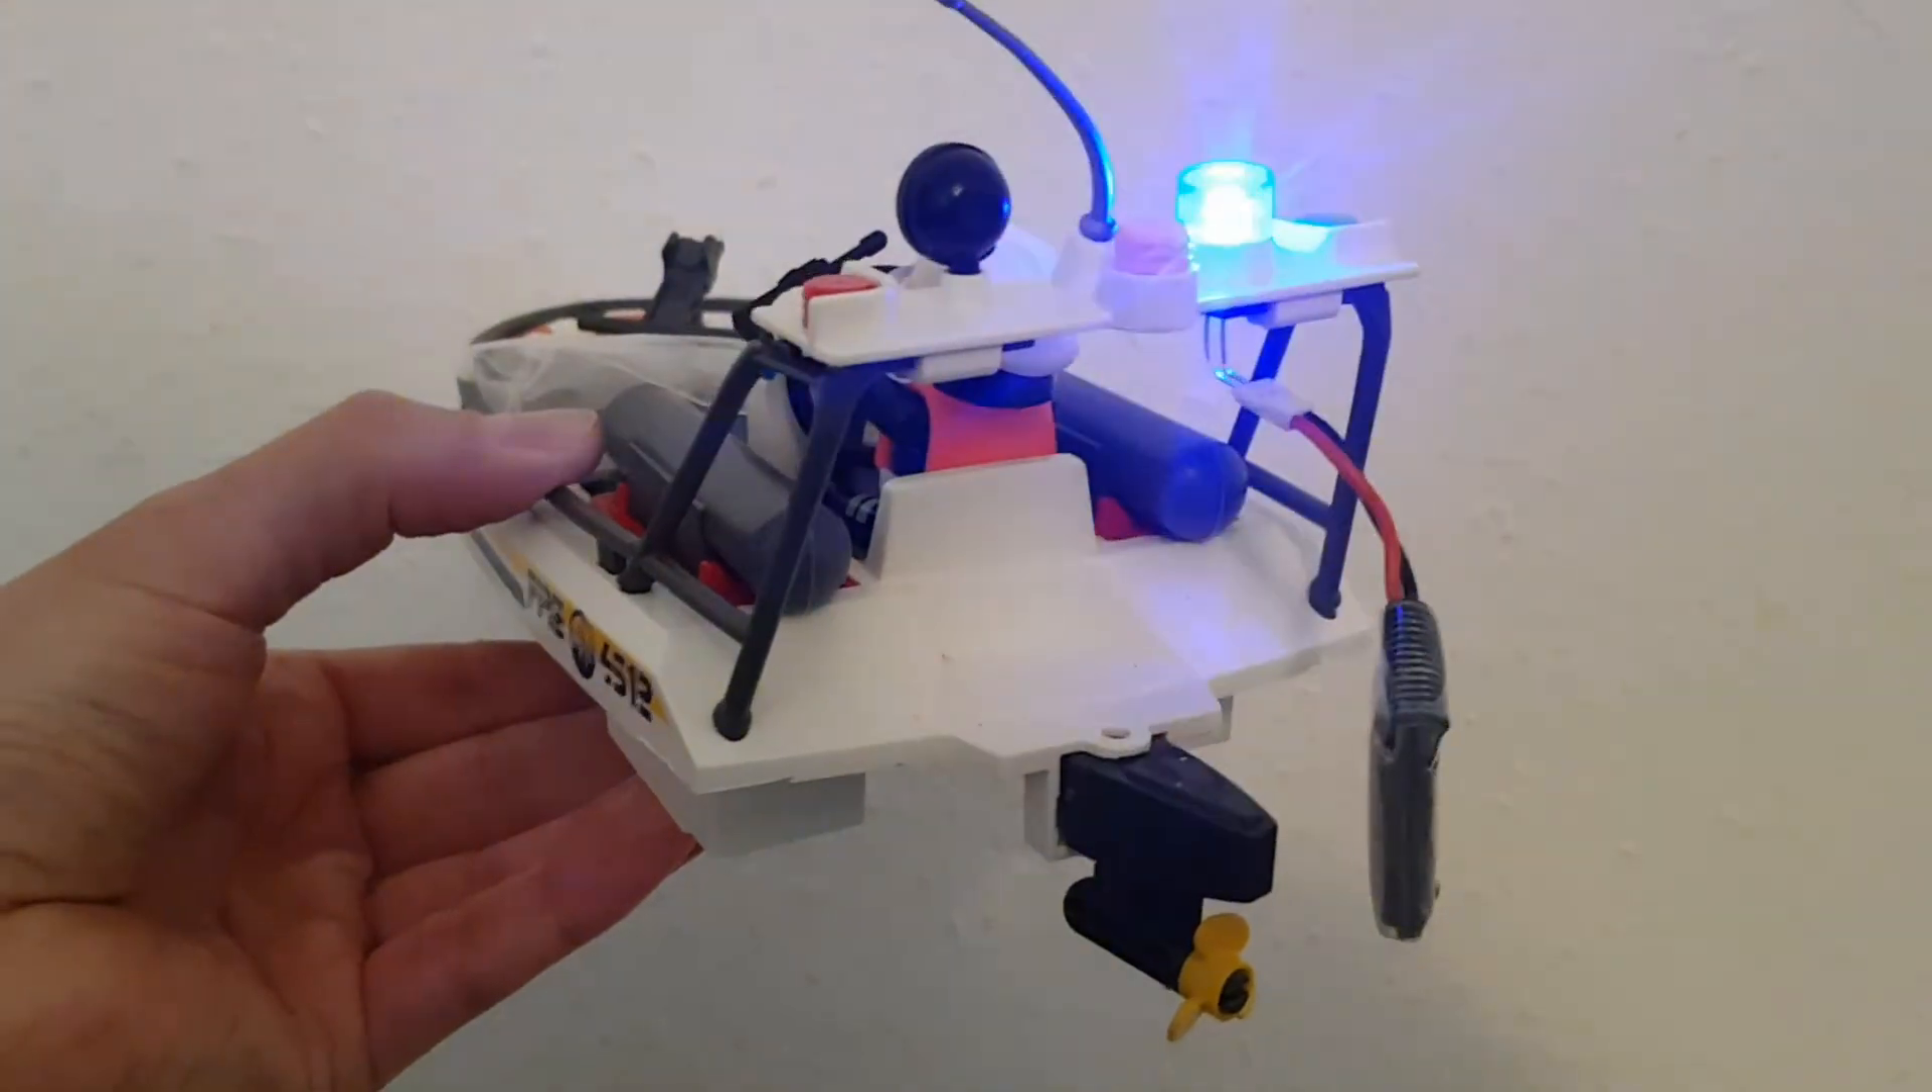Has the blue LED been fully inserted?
Yes.